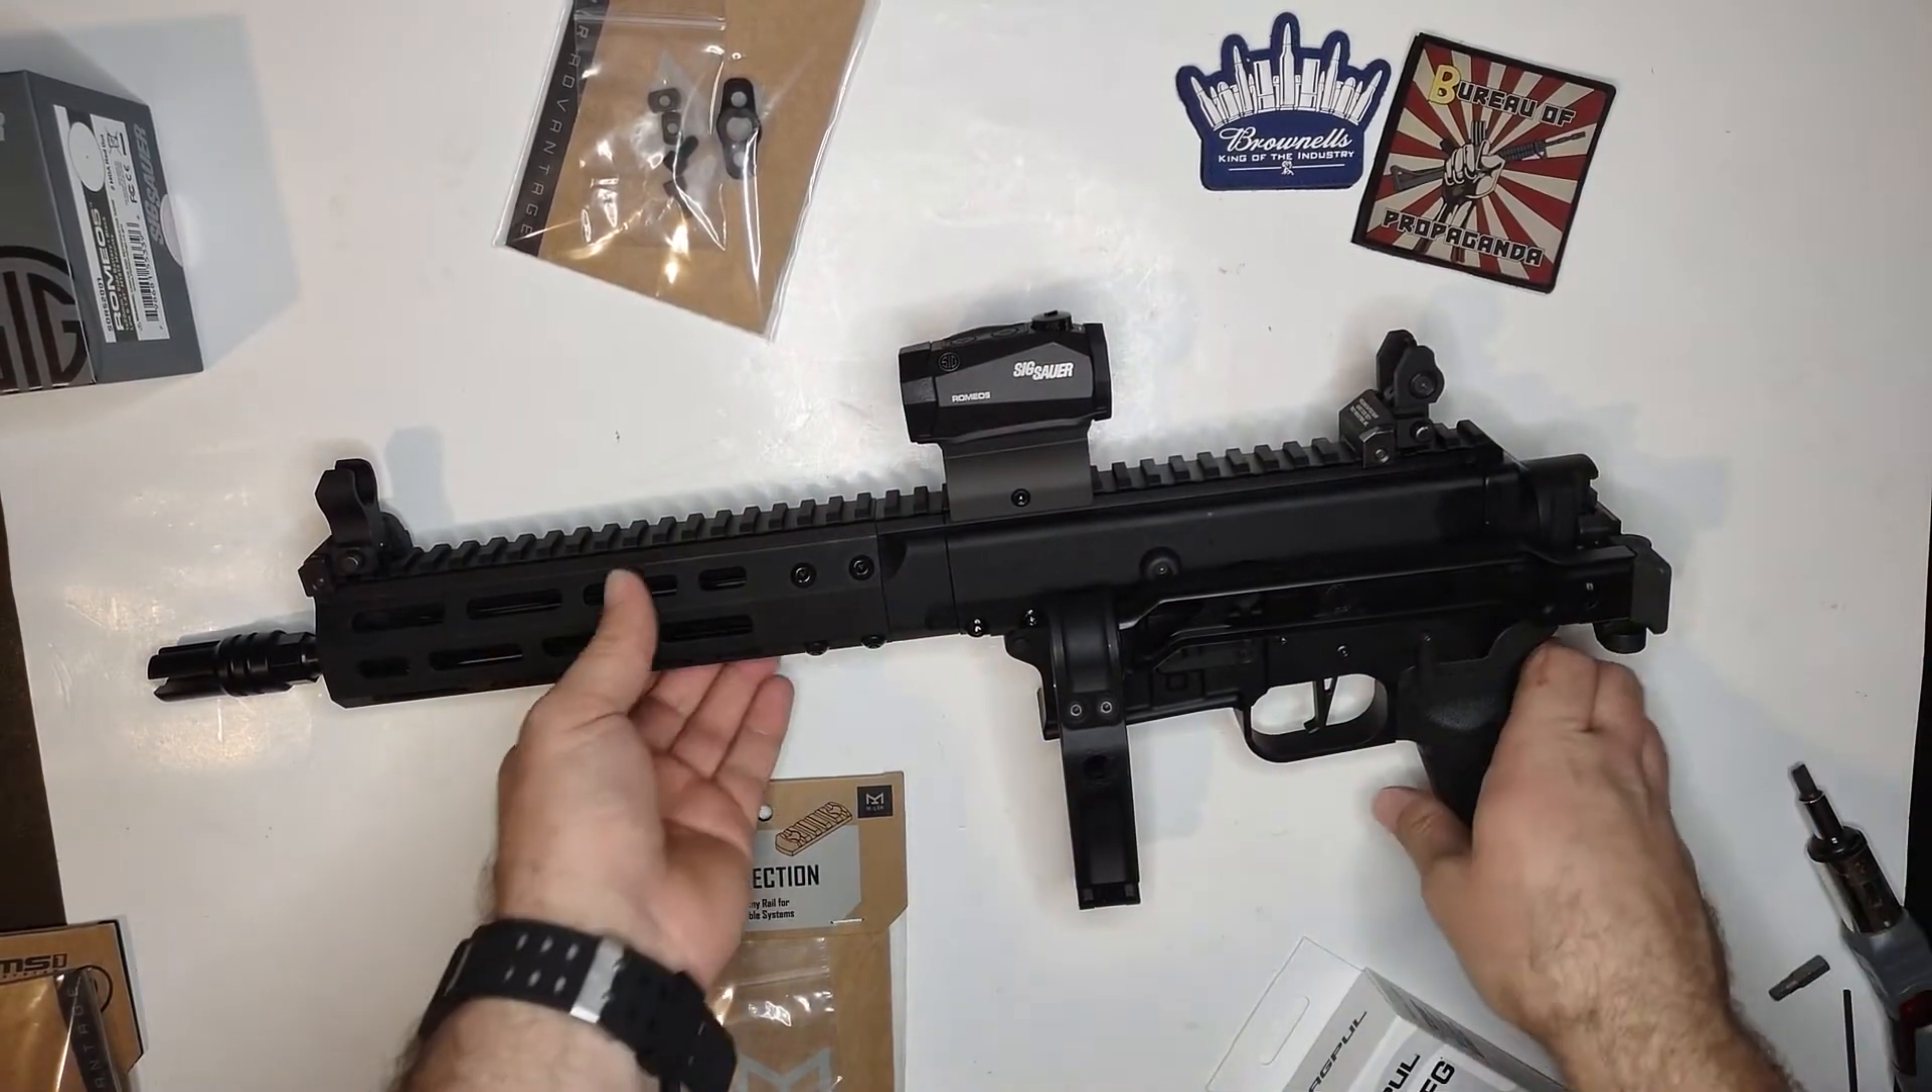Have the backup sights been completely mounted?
Yes.